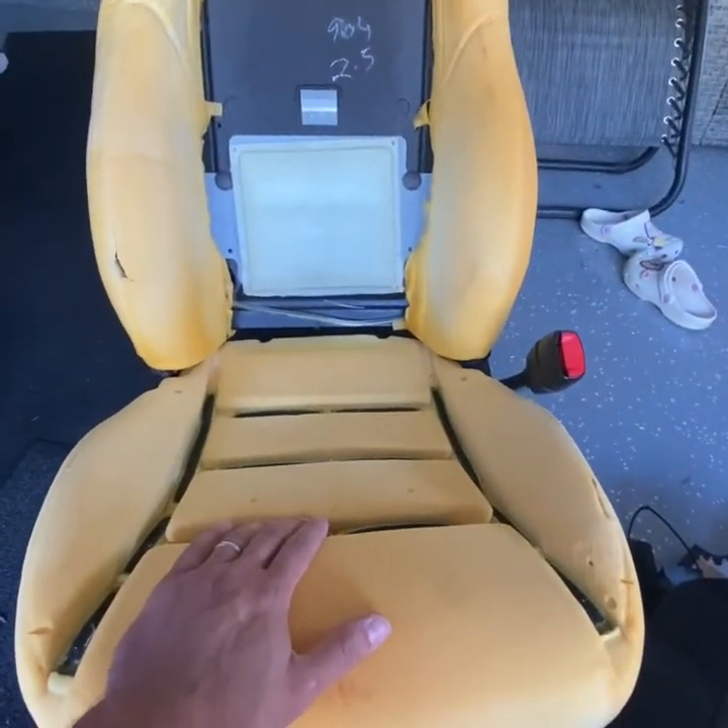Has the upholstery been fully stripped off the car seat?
Yes.